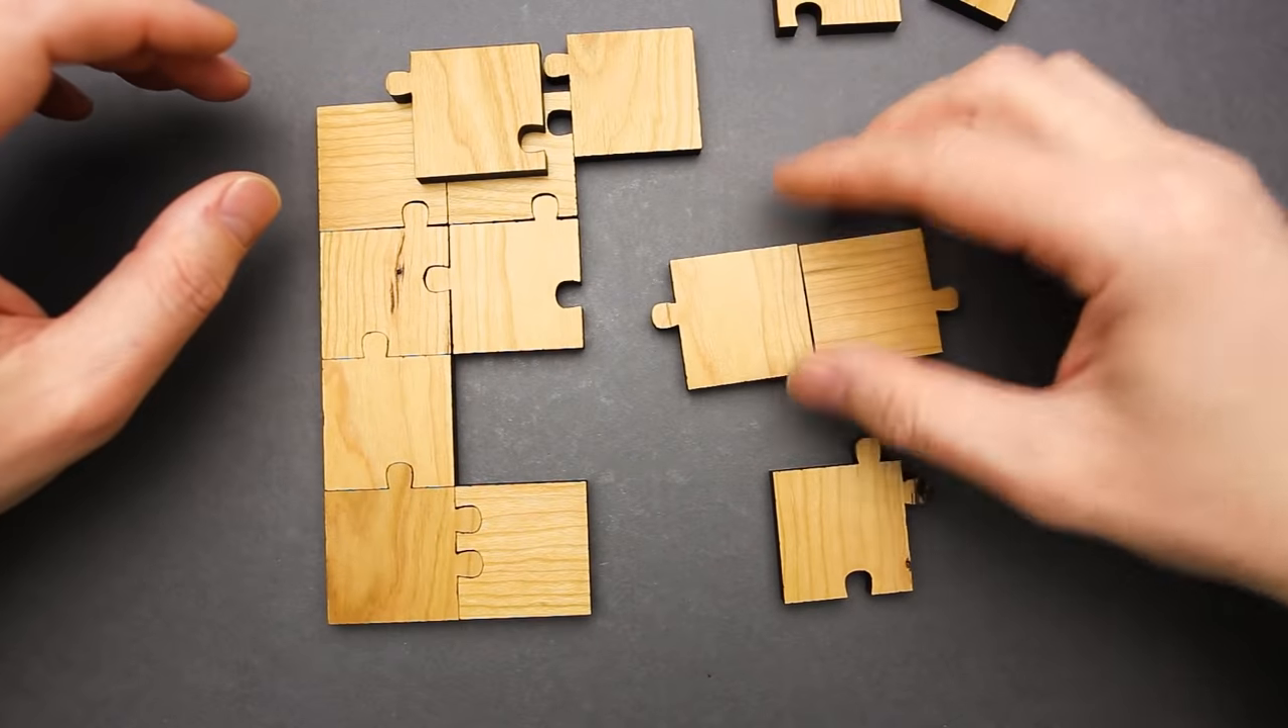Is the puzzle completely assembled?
No.